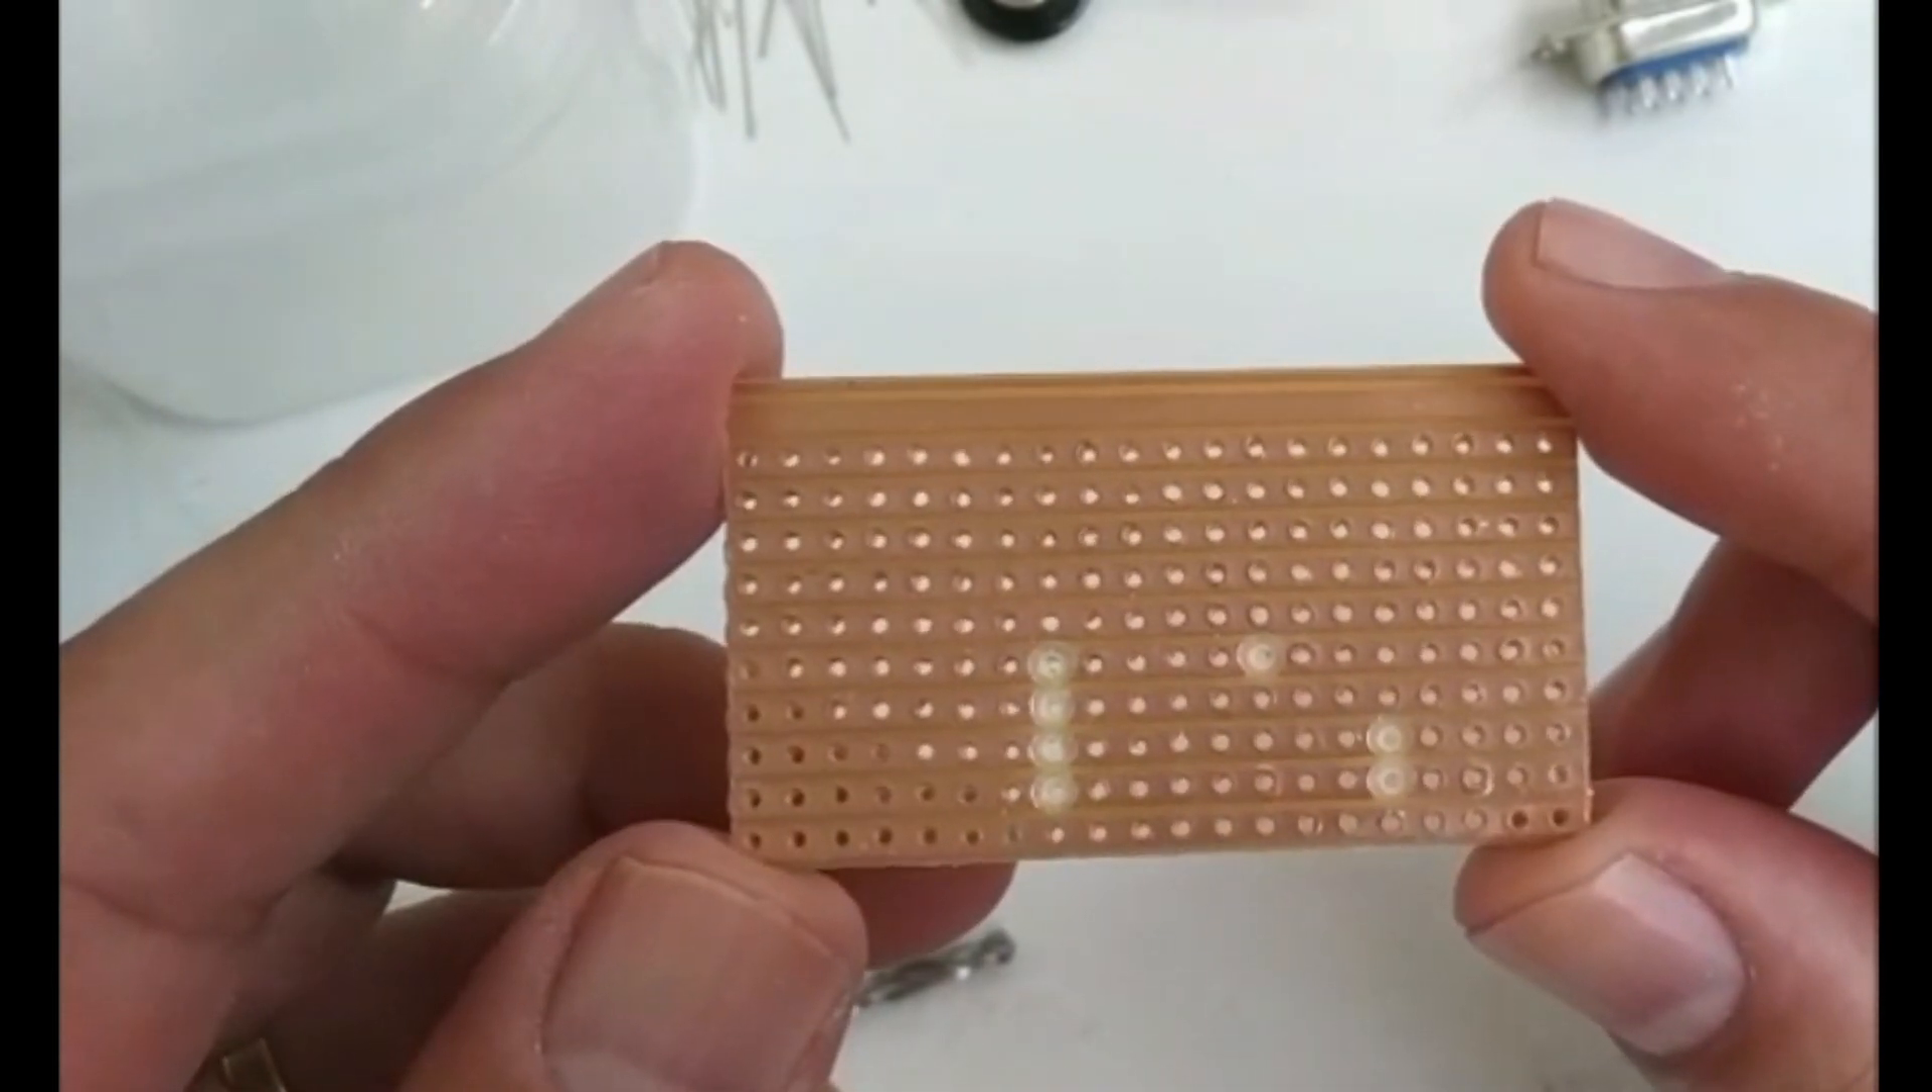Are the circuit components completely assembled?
No.